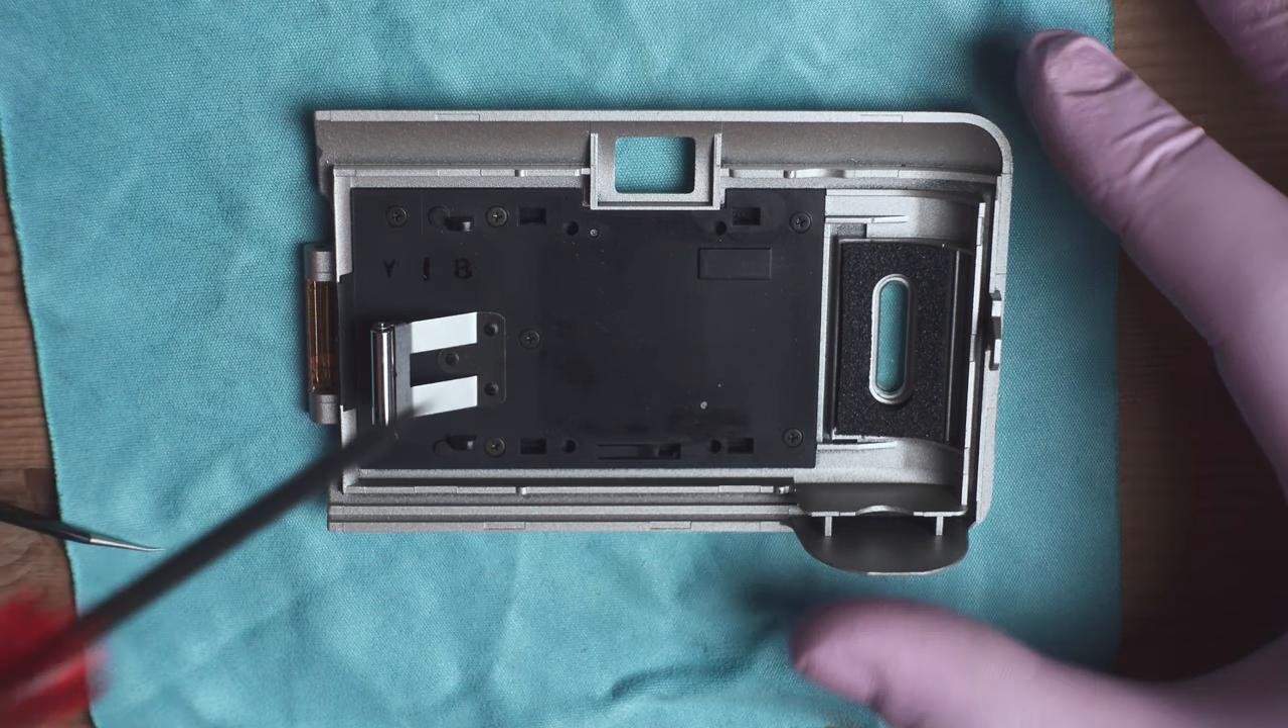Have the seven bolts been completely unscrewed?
No.